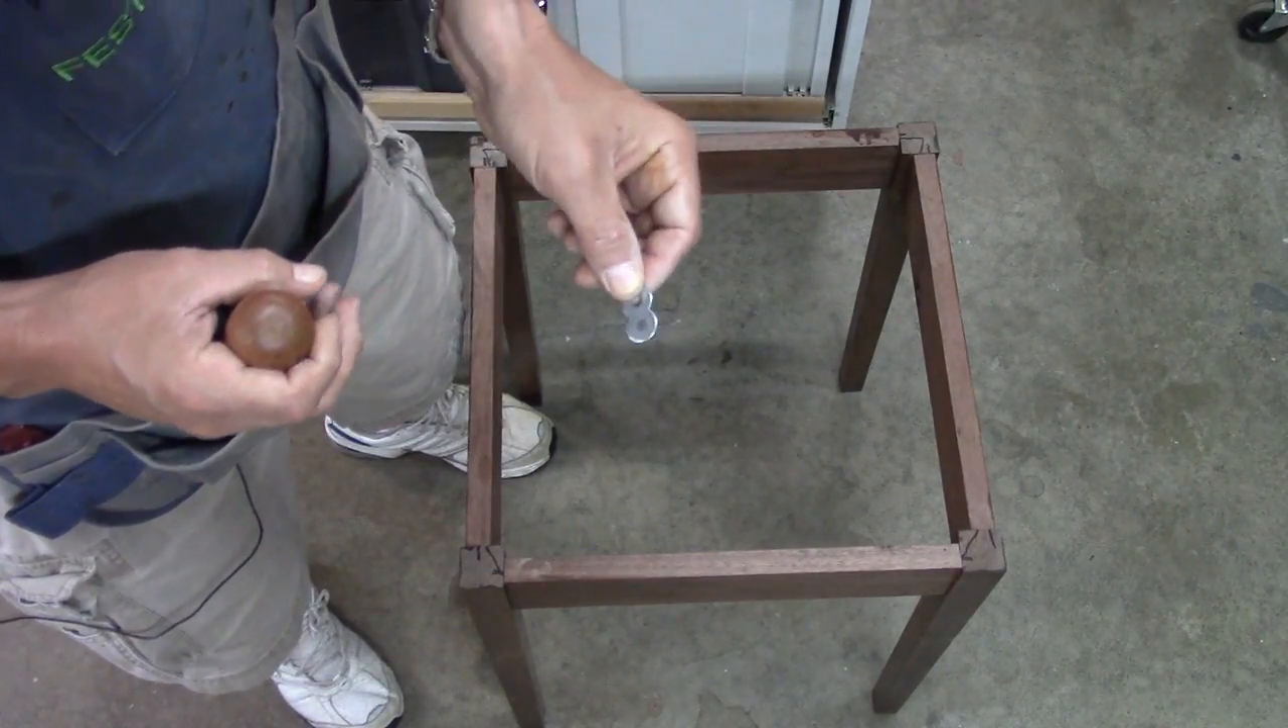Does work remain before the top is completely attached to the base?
Yes.